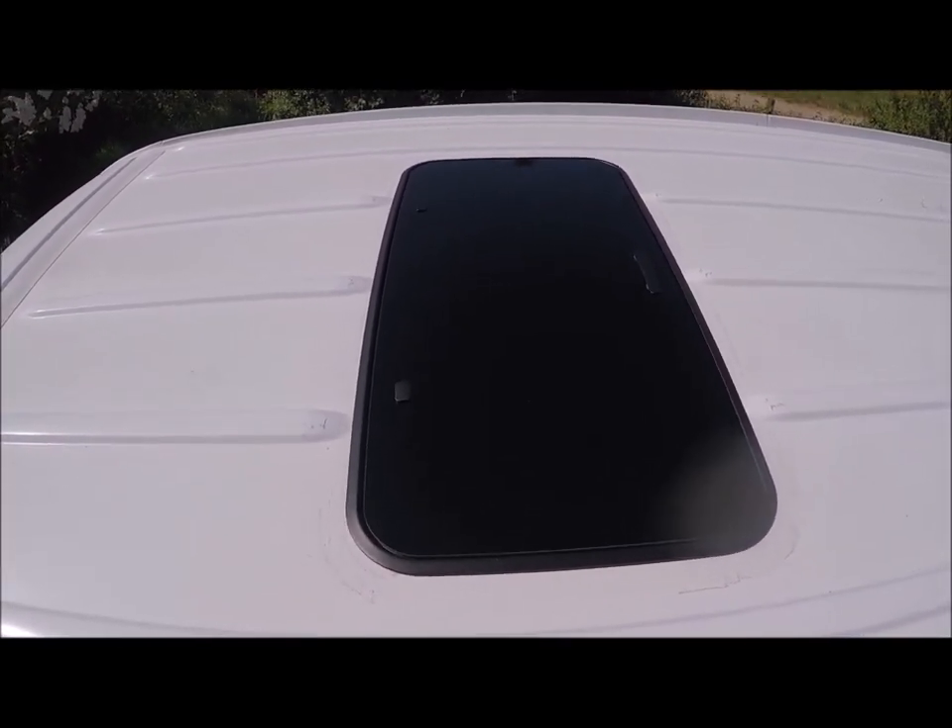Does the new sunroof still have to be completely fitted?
No.